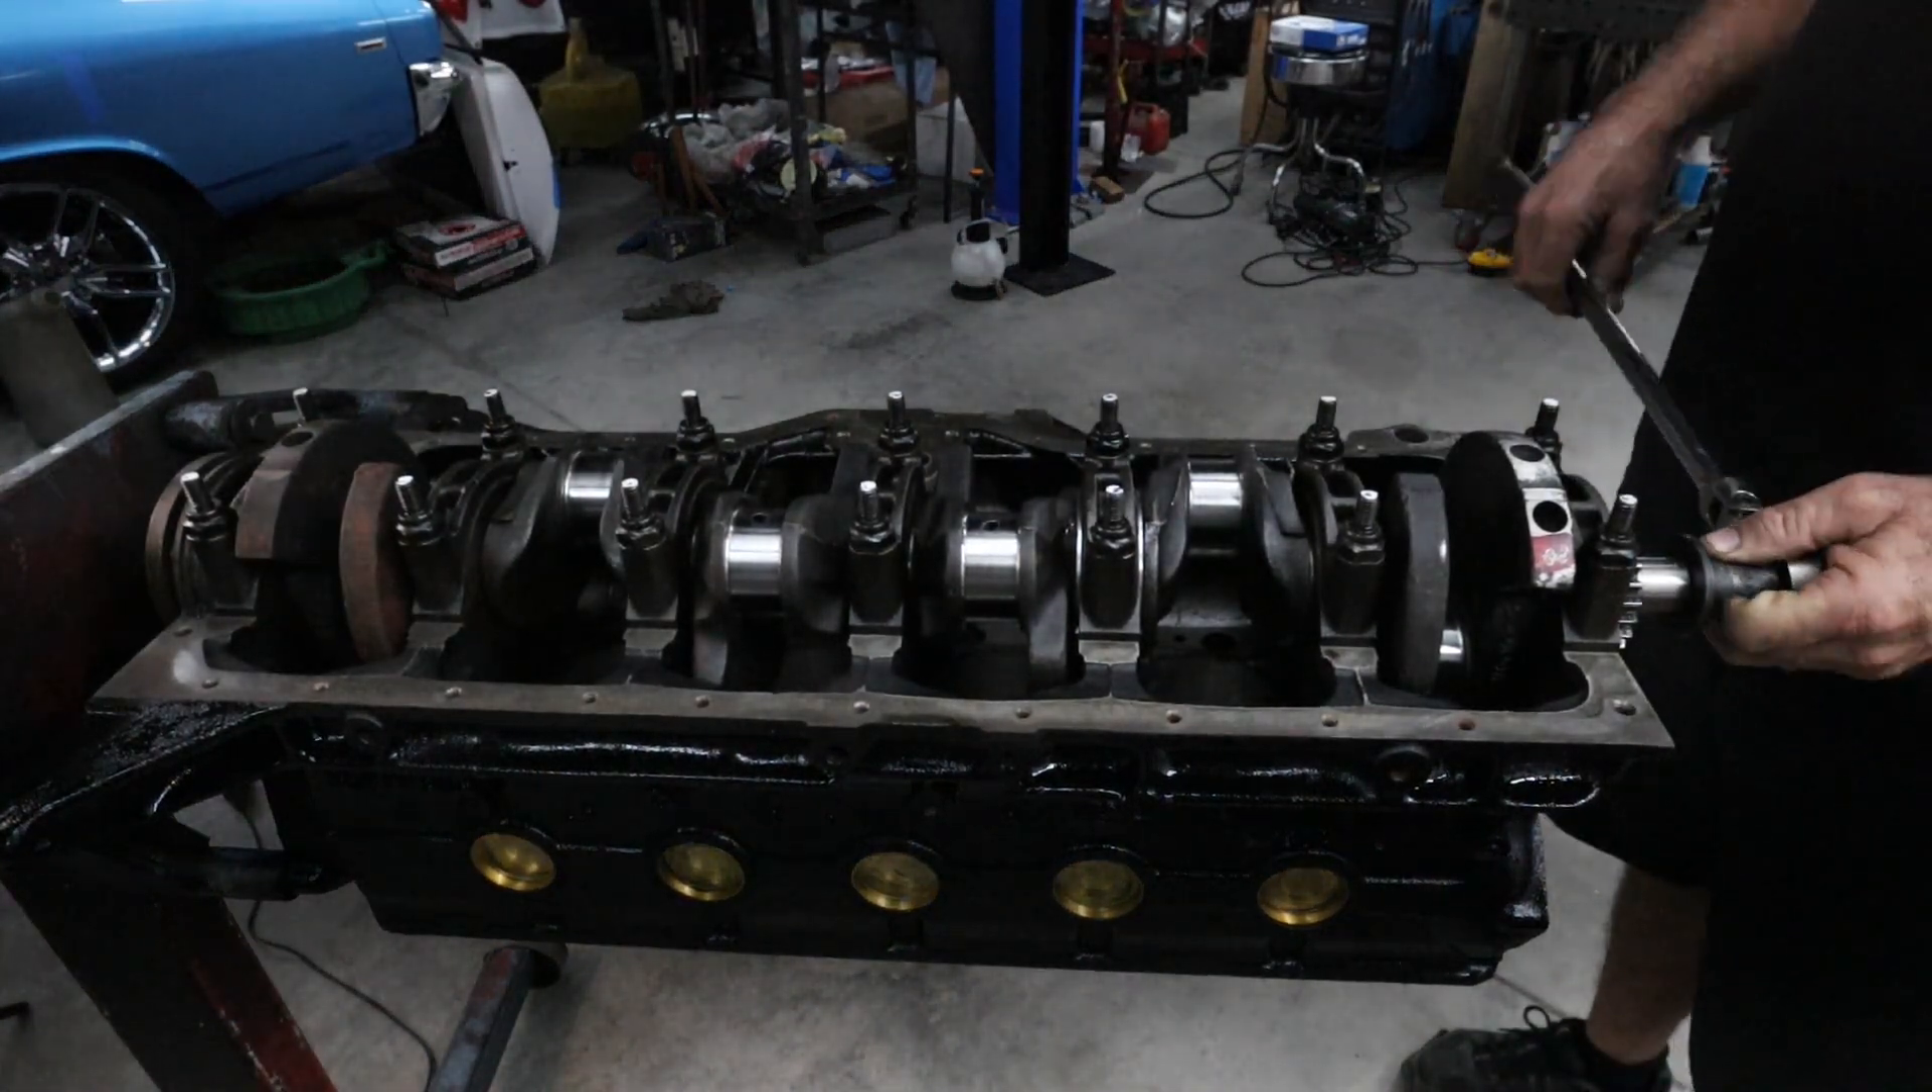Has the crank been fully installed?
Yes.